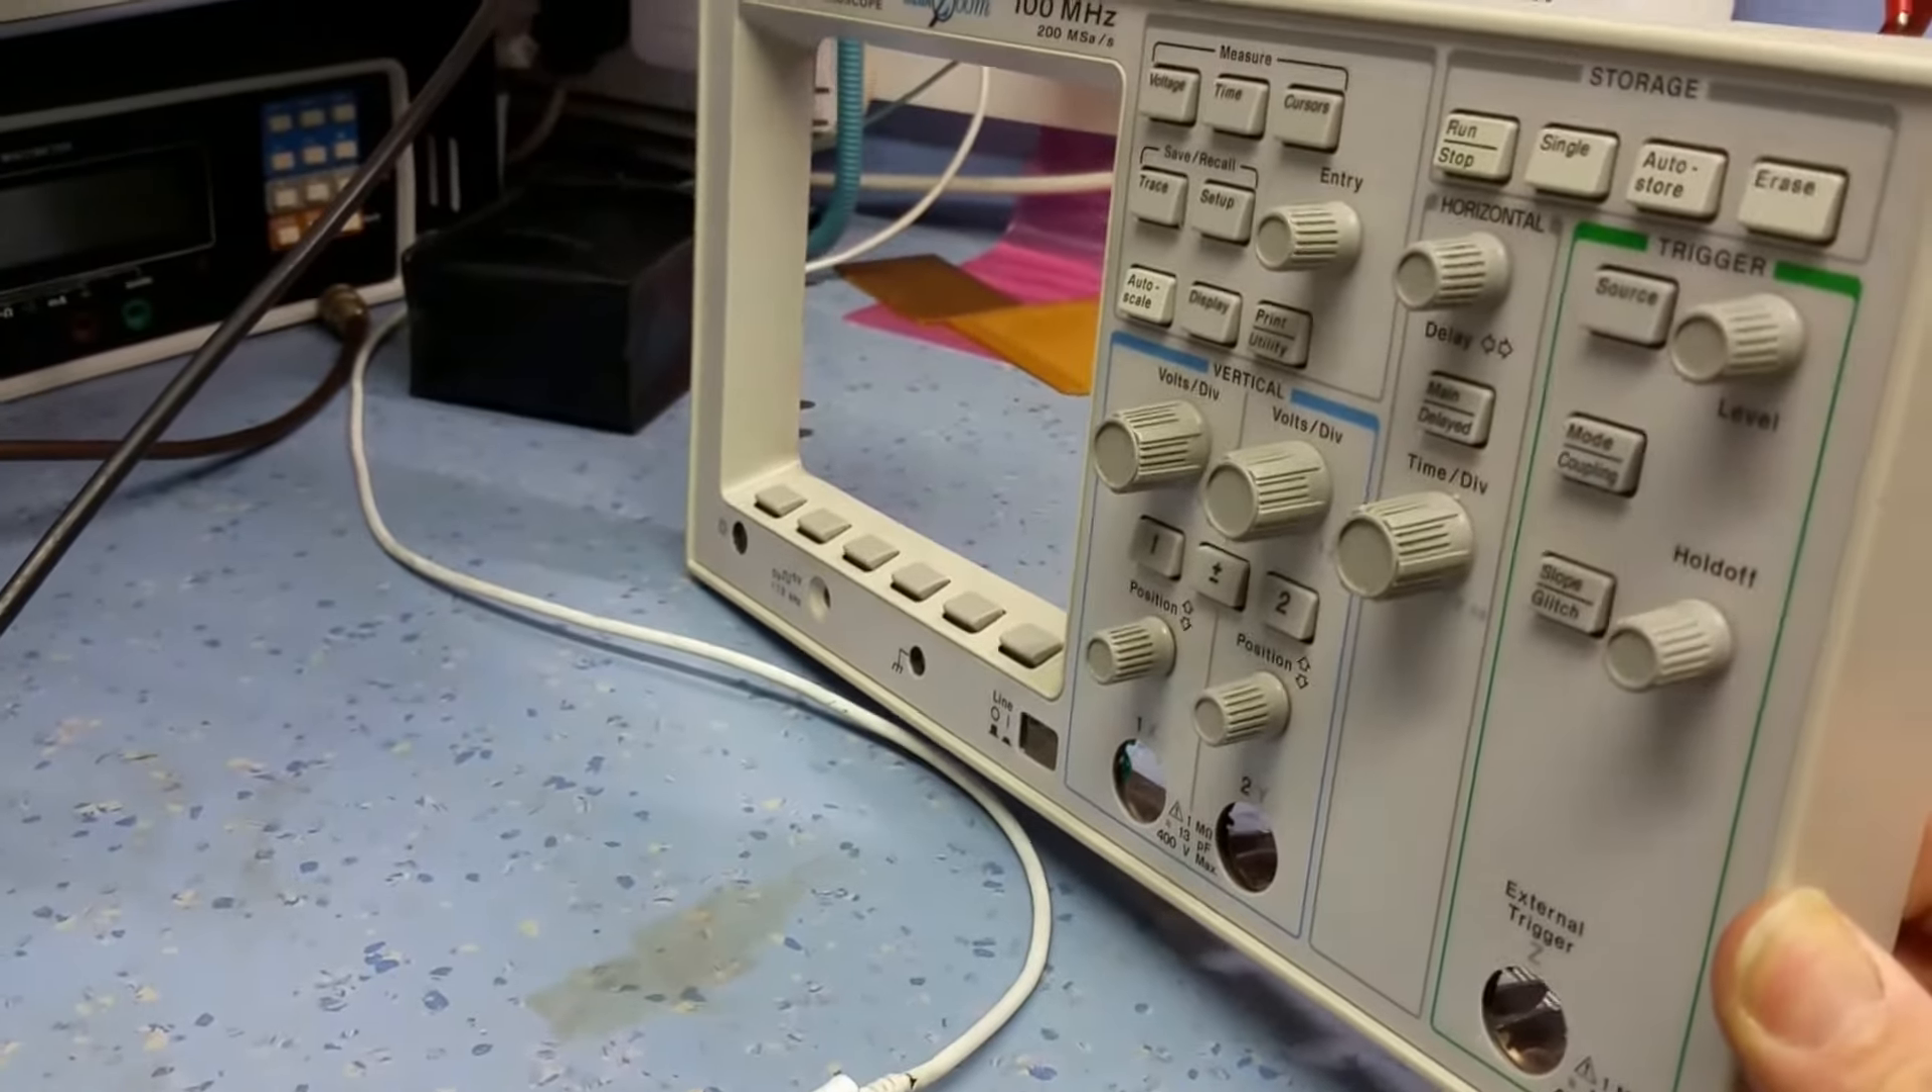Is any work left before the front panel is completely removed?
No.